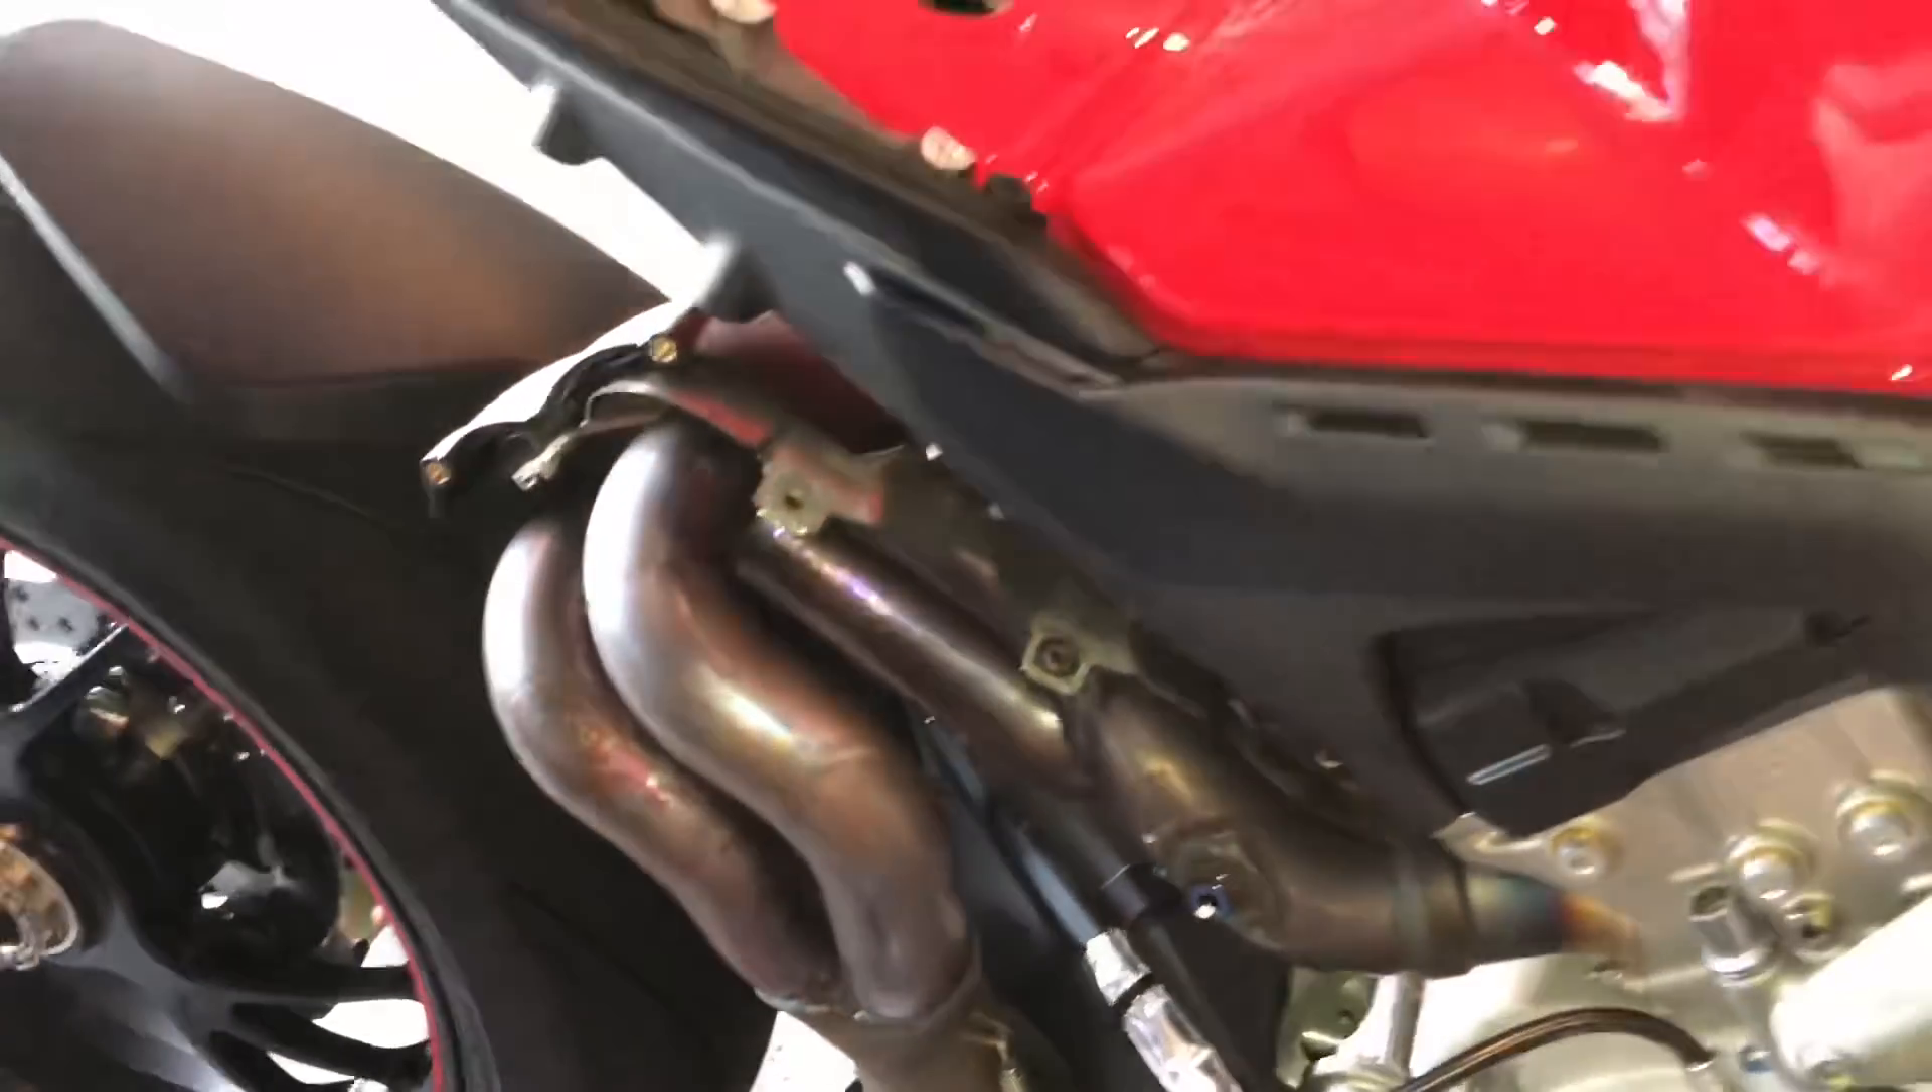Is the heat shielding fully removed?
Yes.